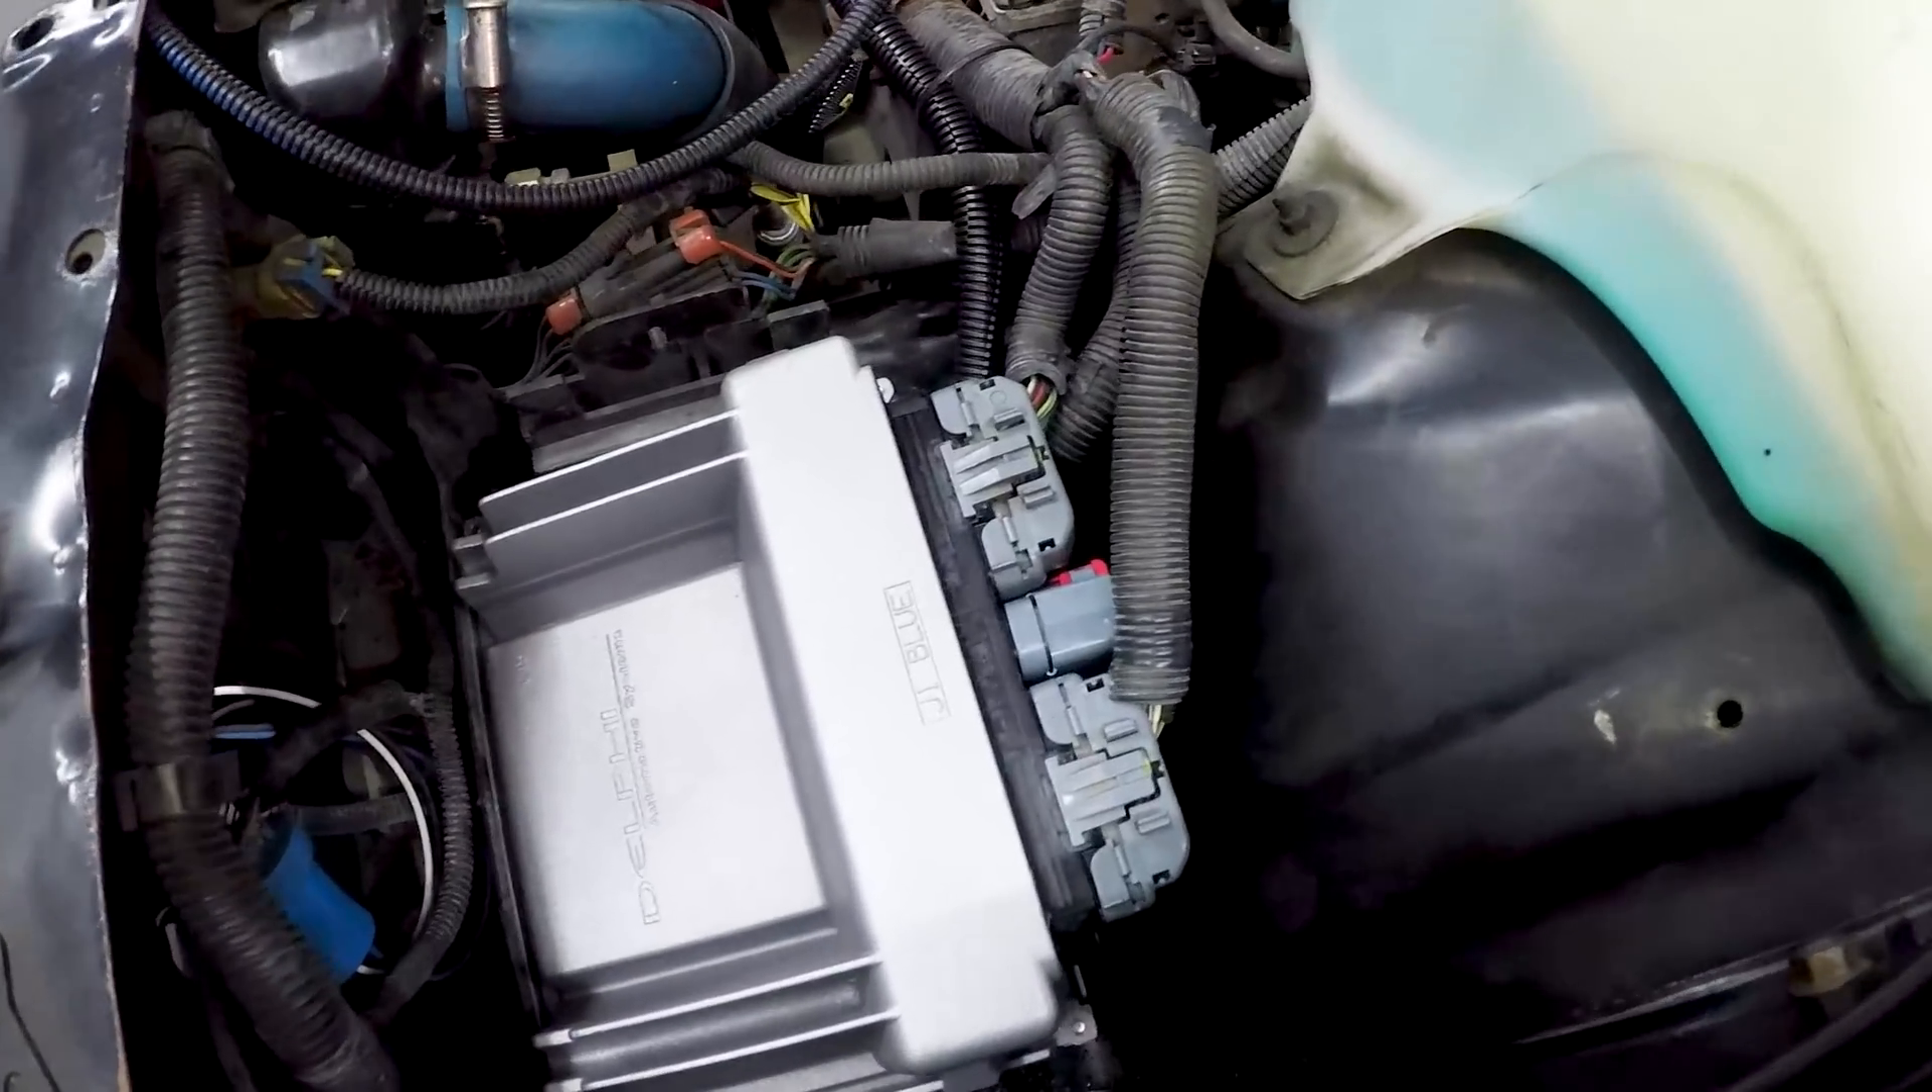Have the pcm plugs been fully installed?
Yes.